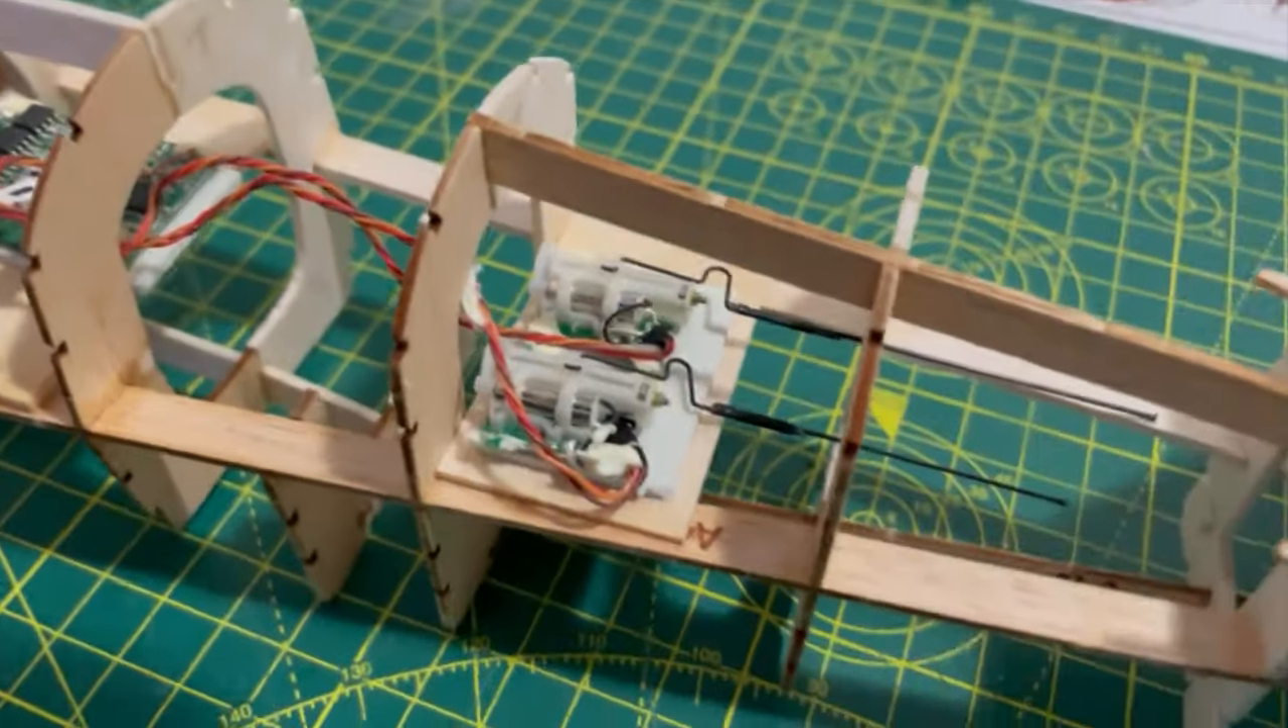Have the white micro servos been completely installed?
Yes.